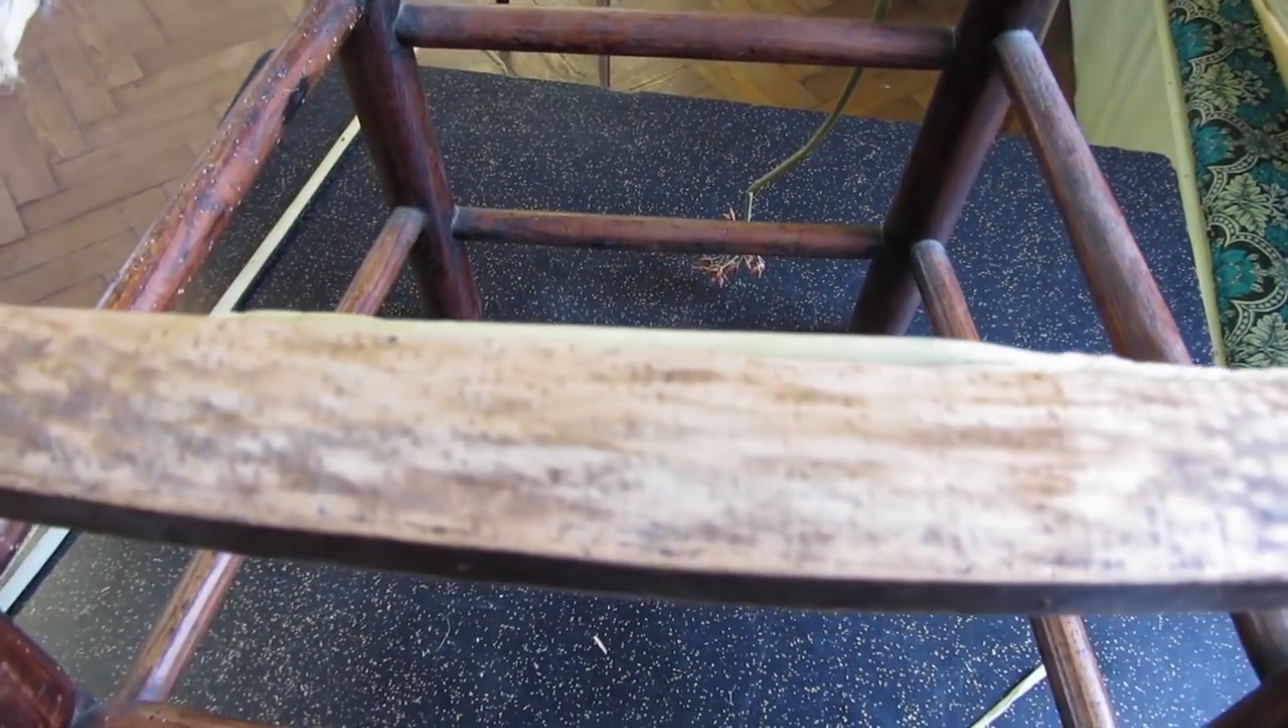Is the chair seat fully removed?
Yes.